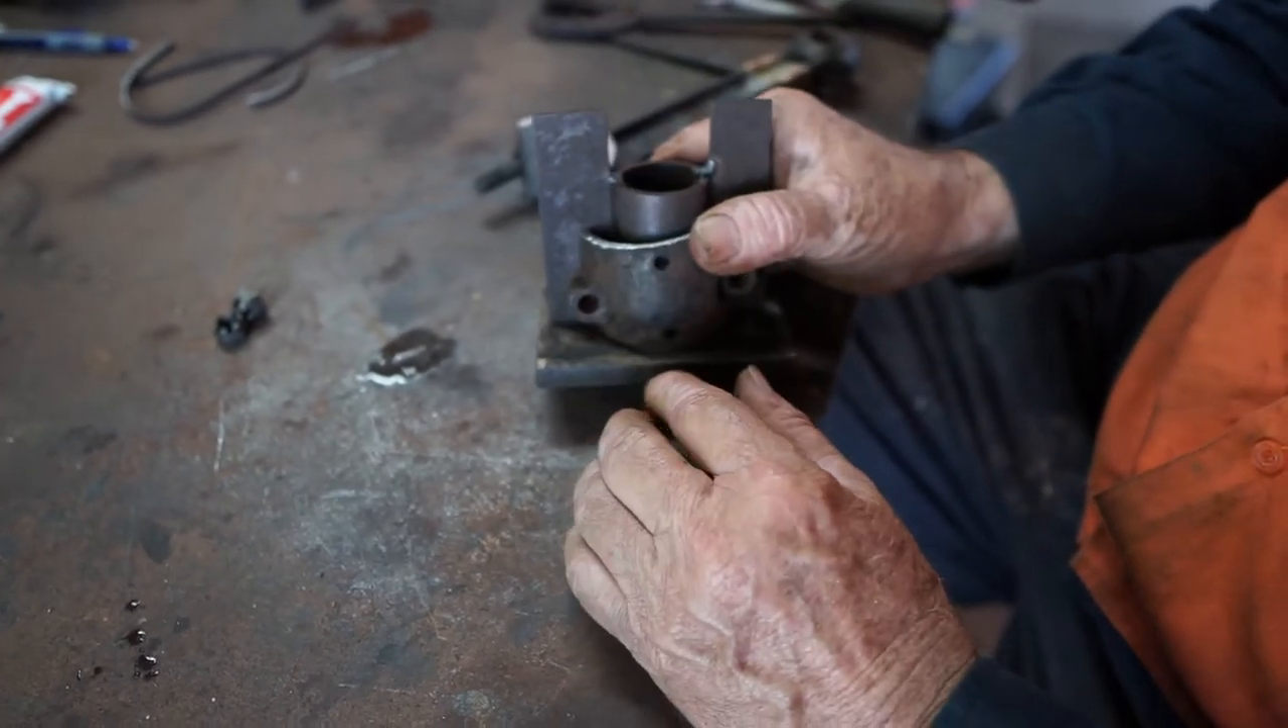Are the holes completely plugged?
No.